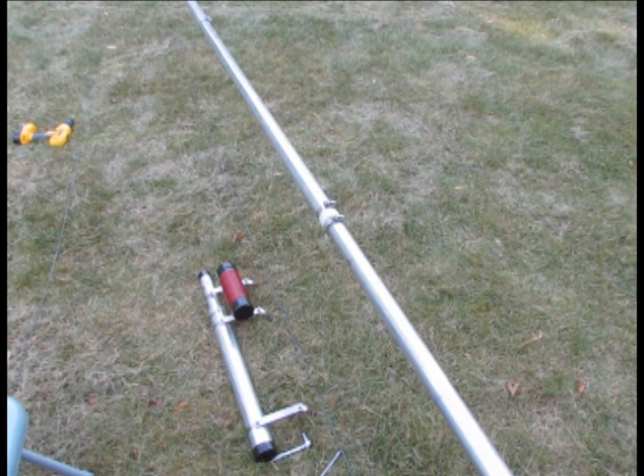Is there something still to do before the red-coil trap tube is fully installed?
Yes.